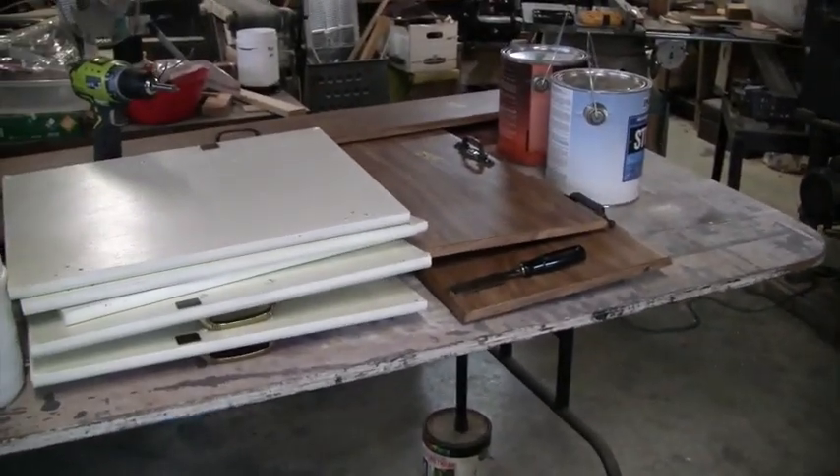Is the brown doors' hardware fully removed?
No.